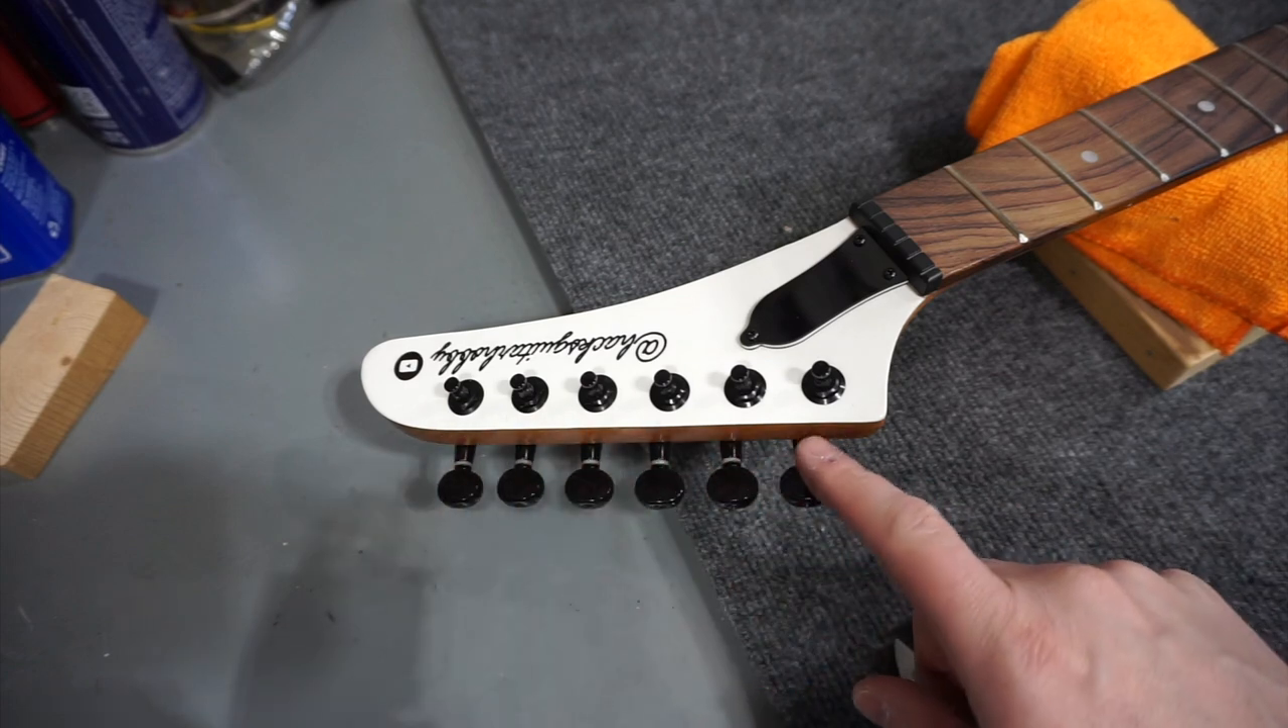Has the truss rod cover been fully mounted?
Yes.